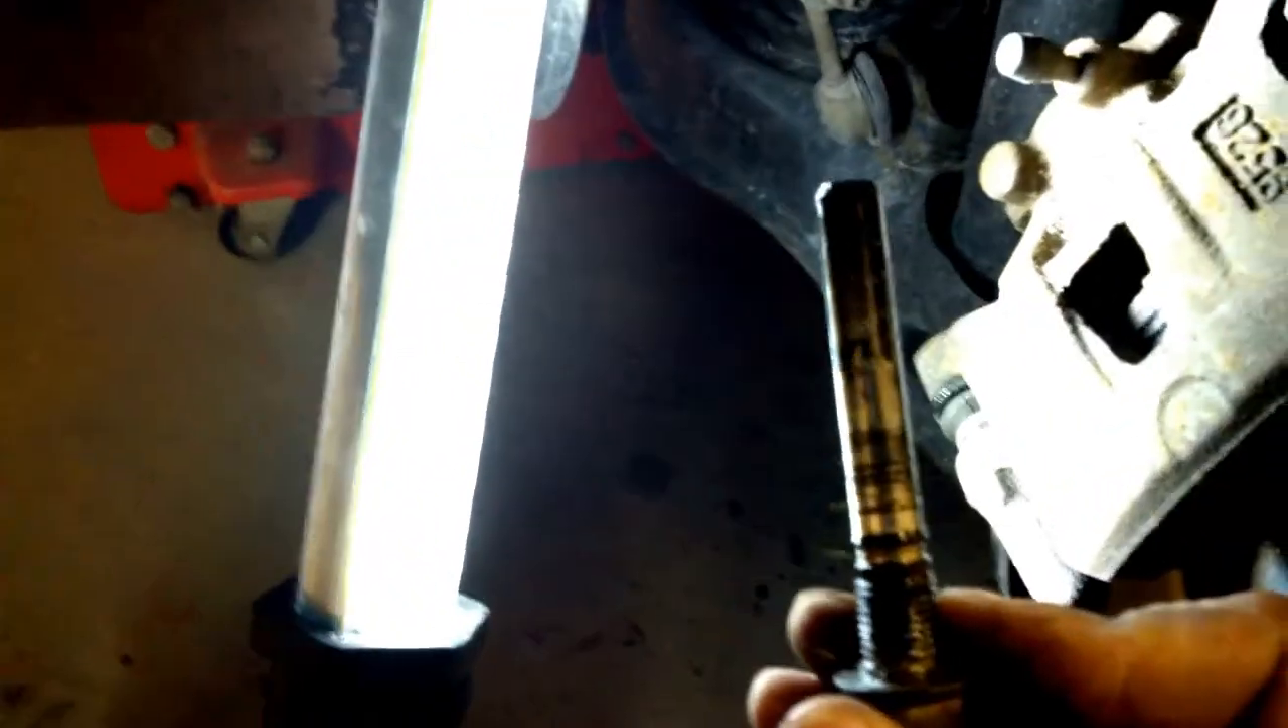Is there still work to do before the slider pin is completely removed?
No.